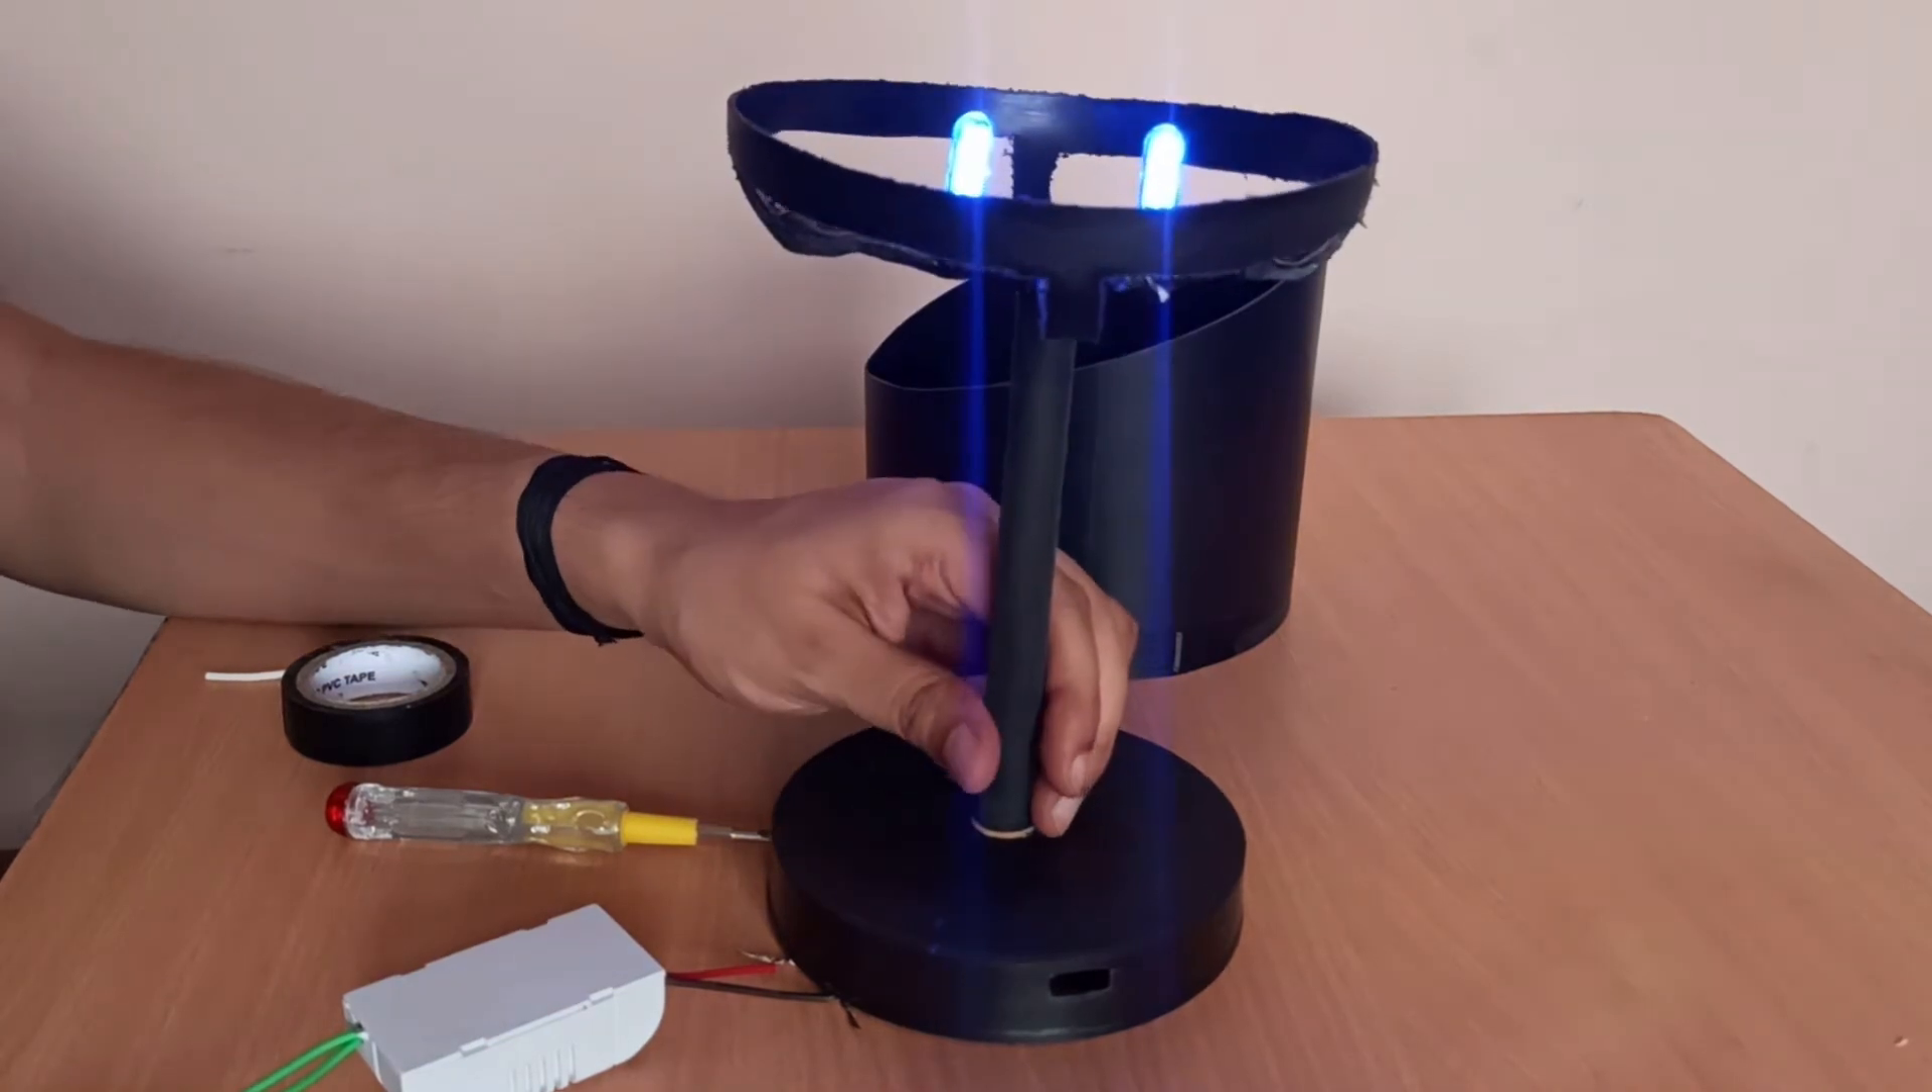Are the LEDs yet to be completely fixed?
No.